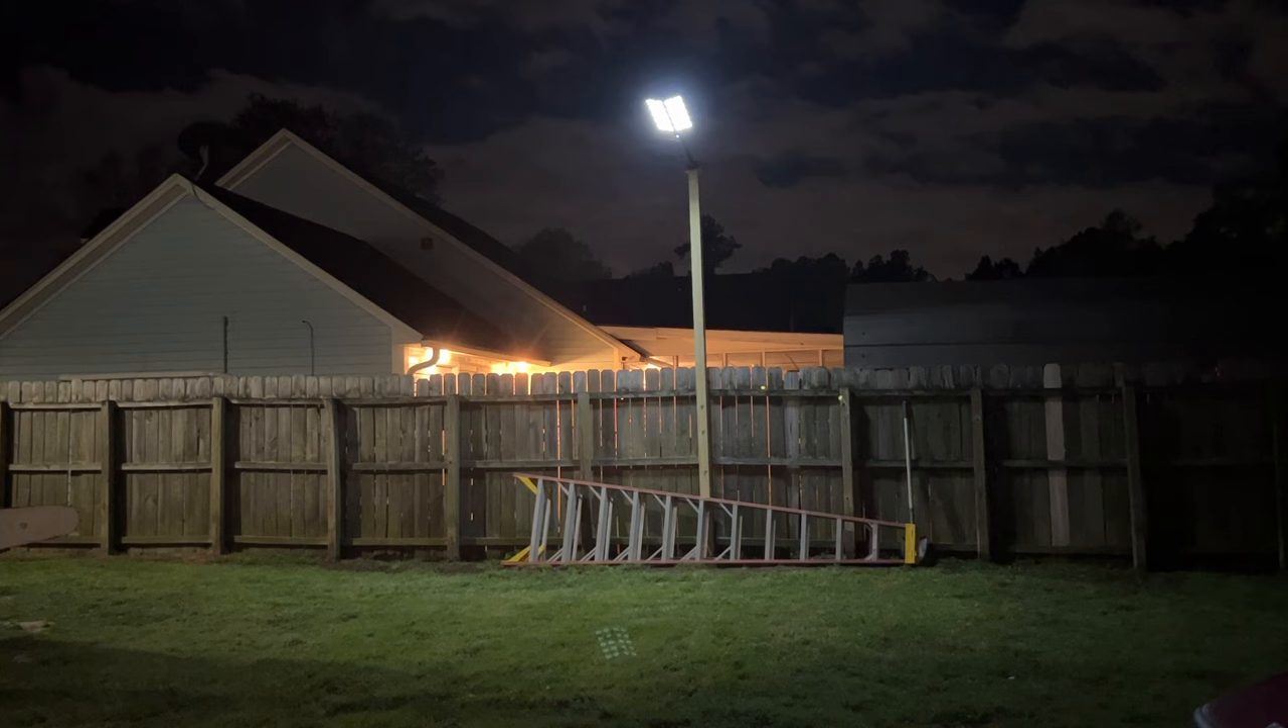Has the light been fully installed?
Yes.